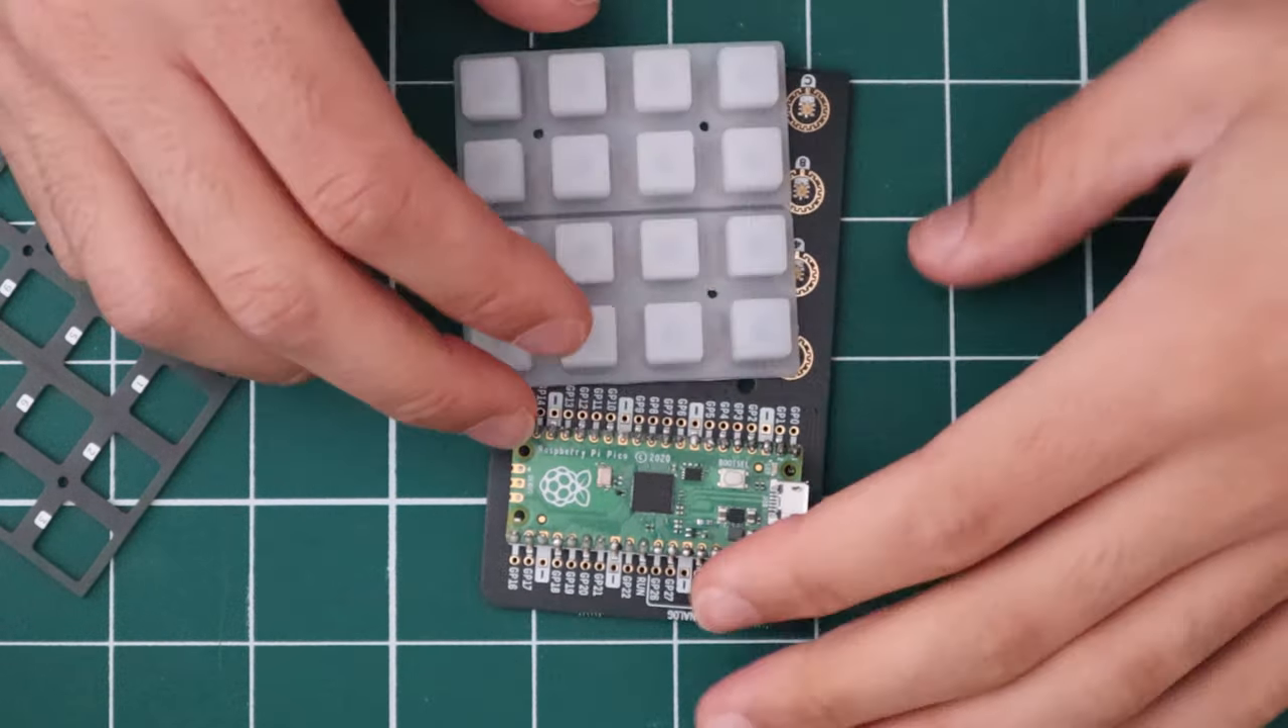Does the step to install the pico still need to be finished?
No.